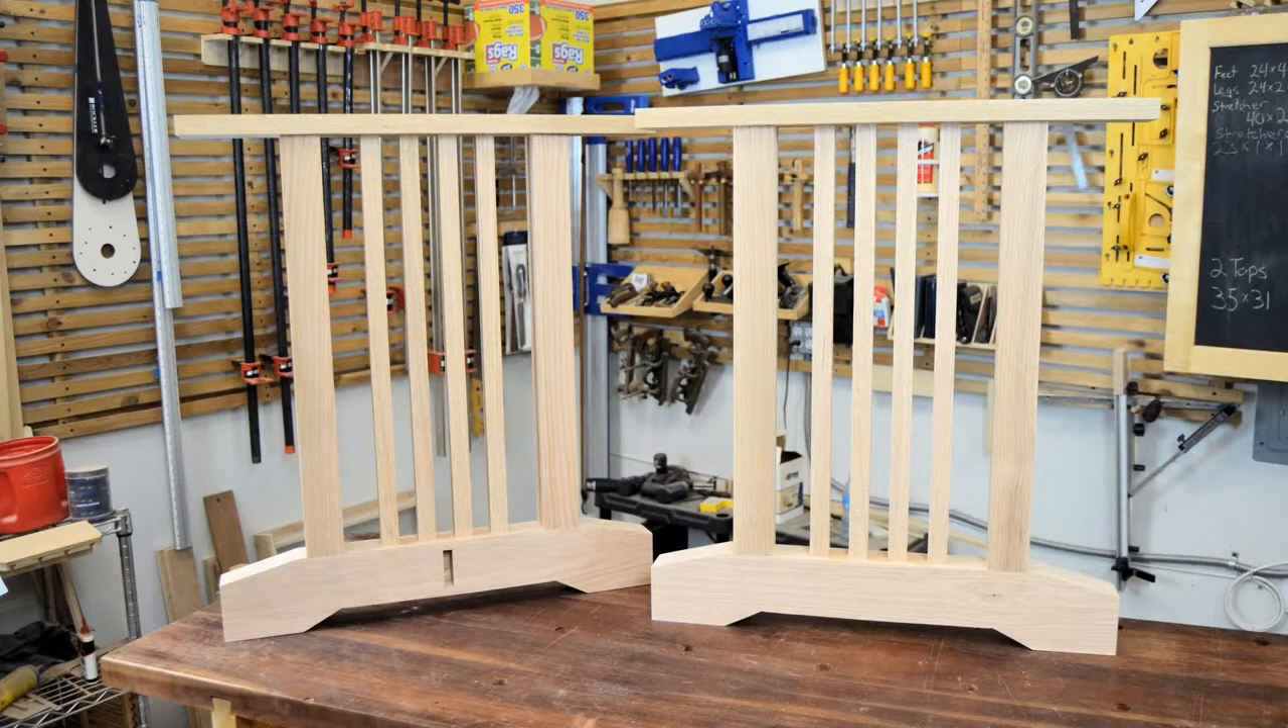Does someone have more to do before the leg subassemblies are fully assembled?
No.